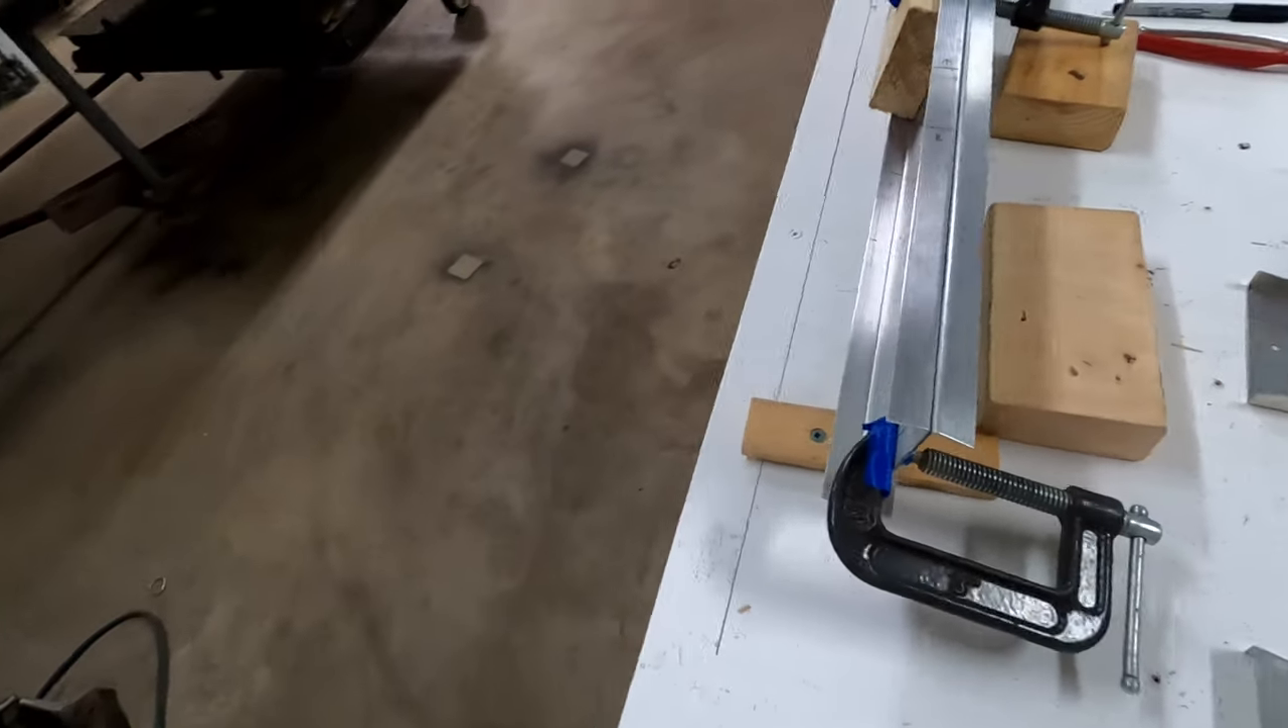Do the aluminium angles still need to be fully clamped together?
No.